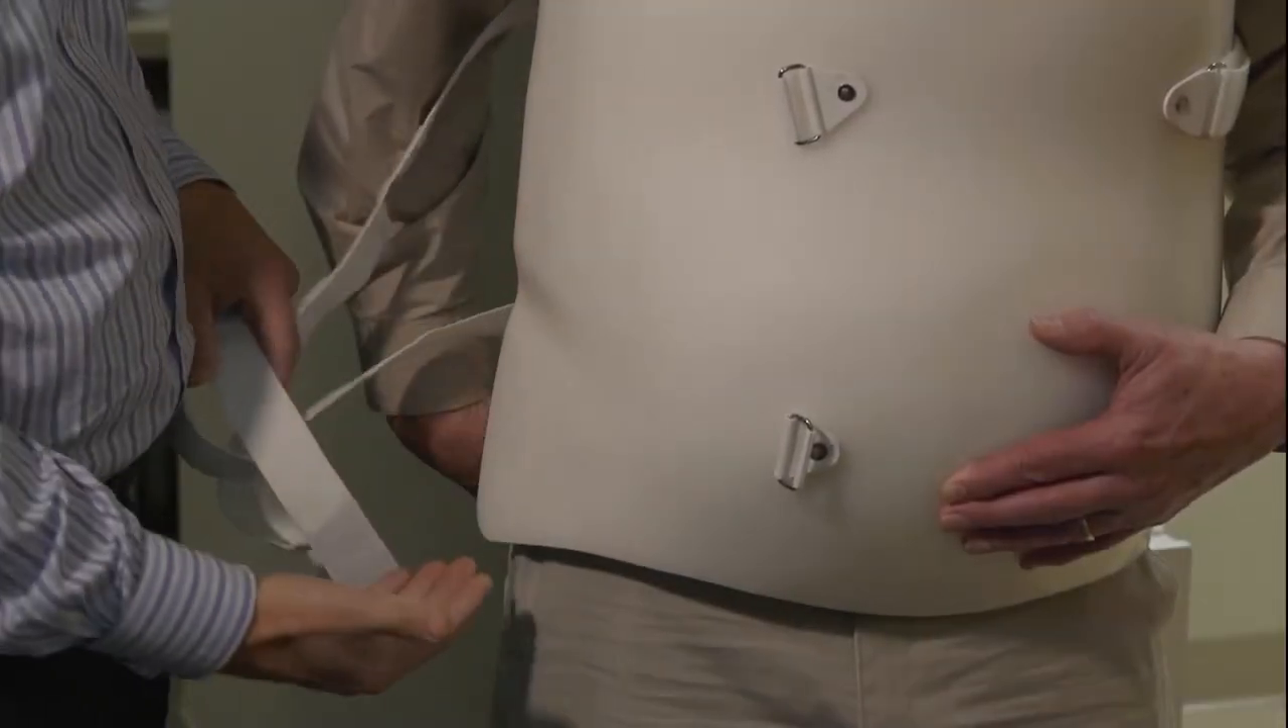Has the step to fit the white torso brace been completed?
No.